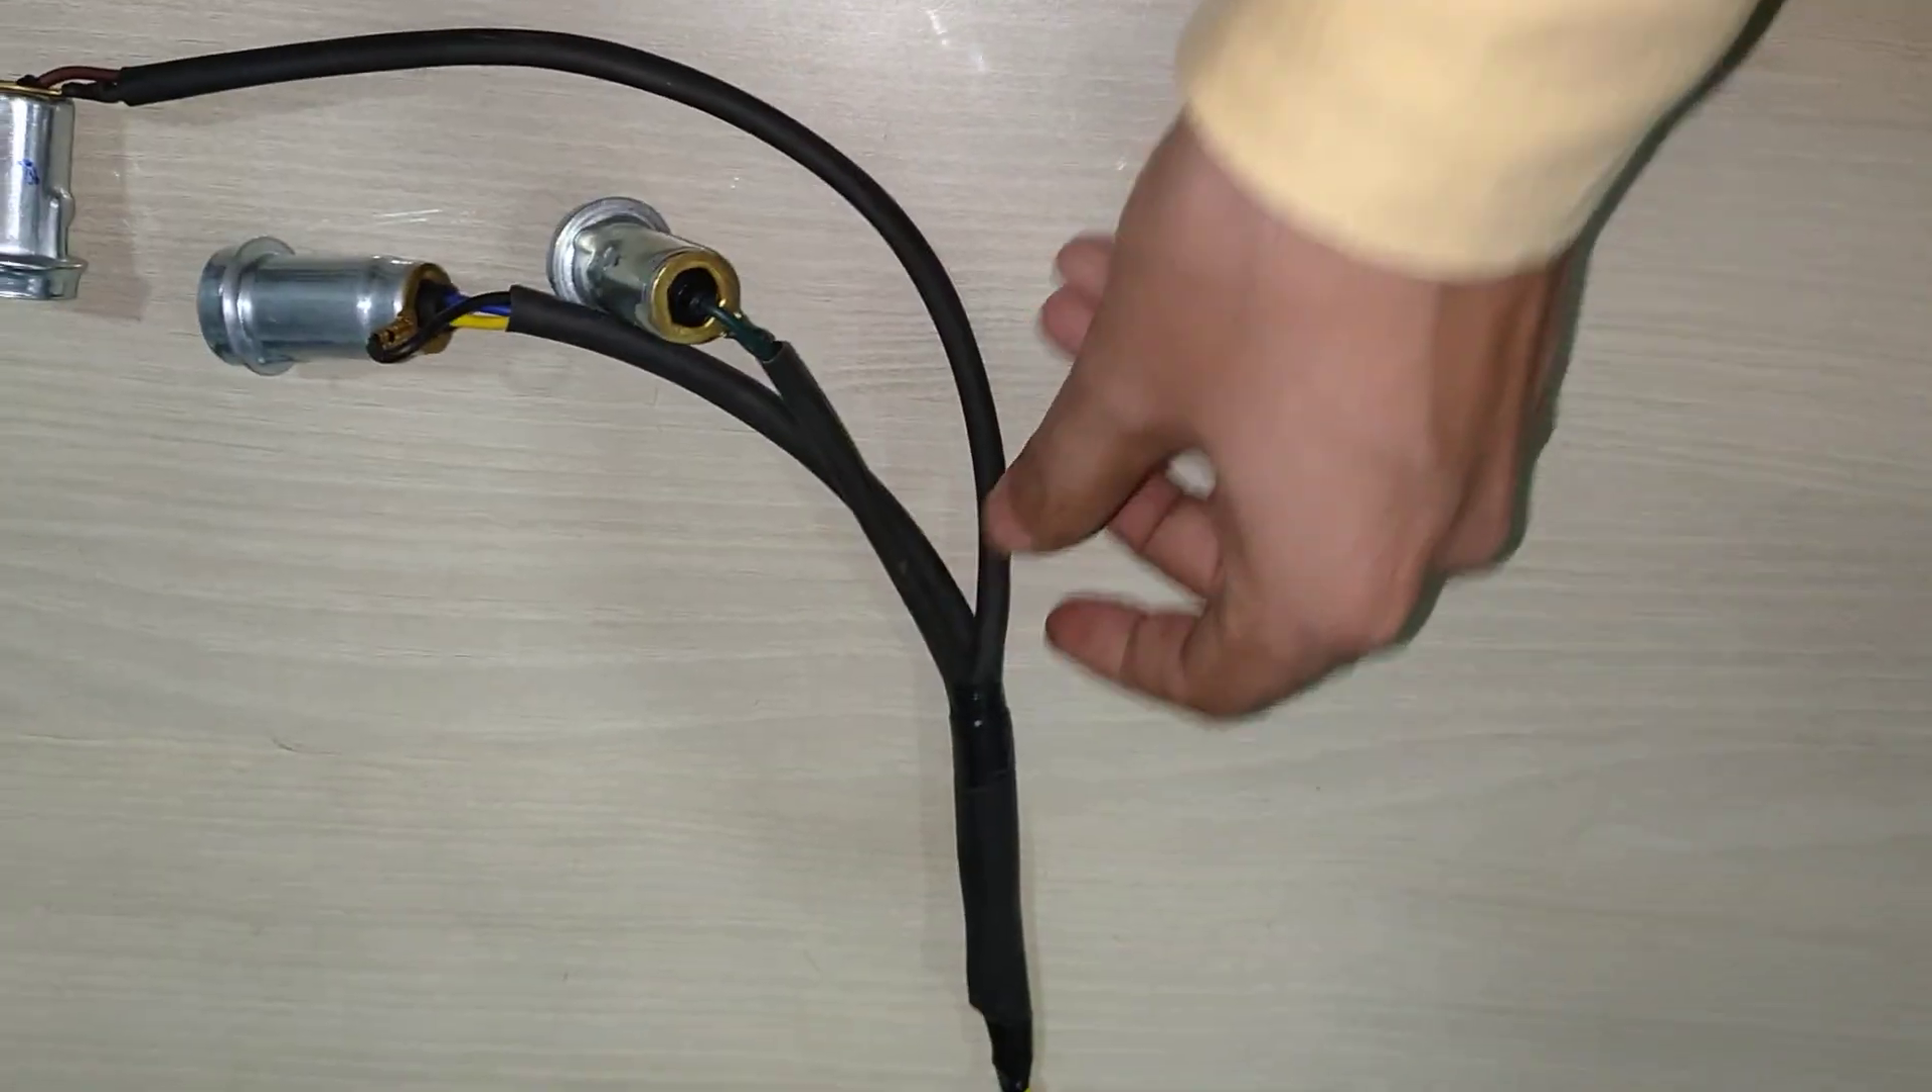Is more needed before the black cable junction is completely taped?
No.